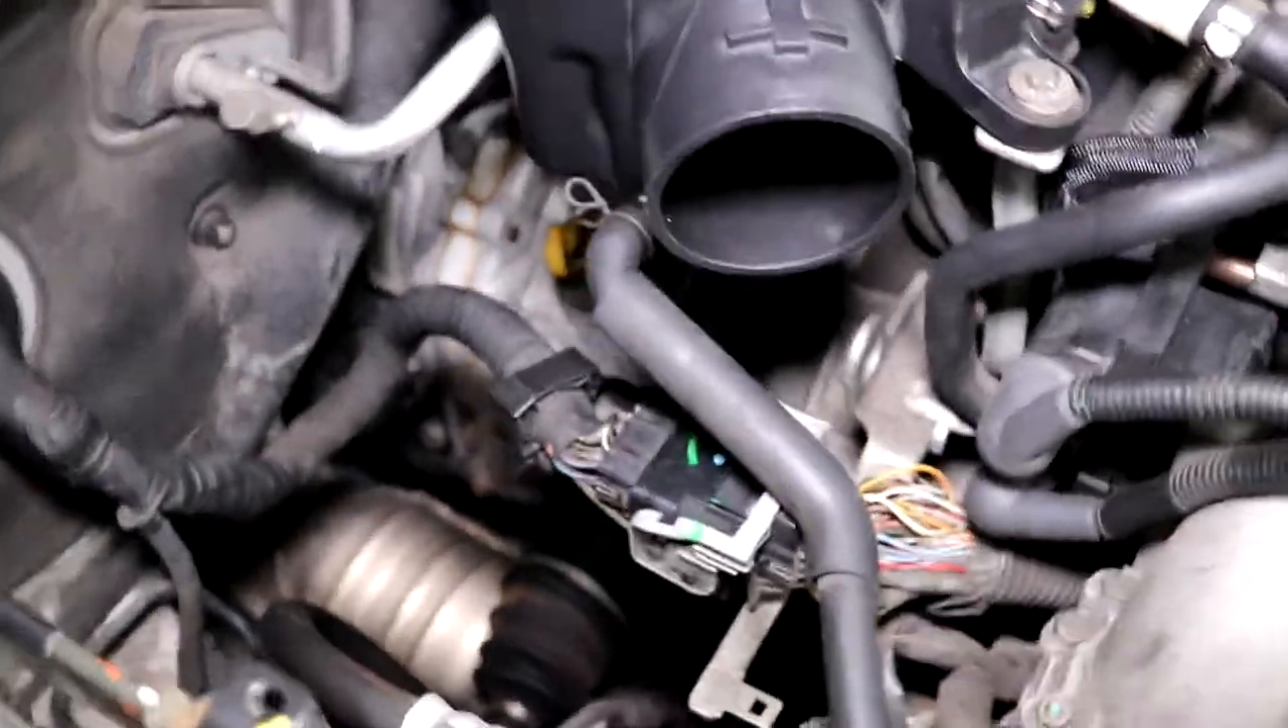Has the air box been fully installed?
No.